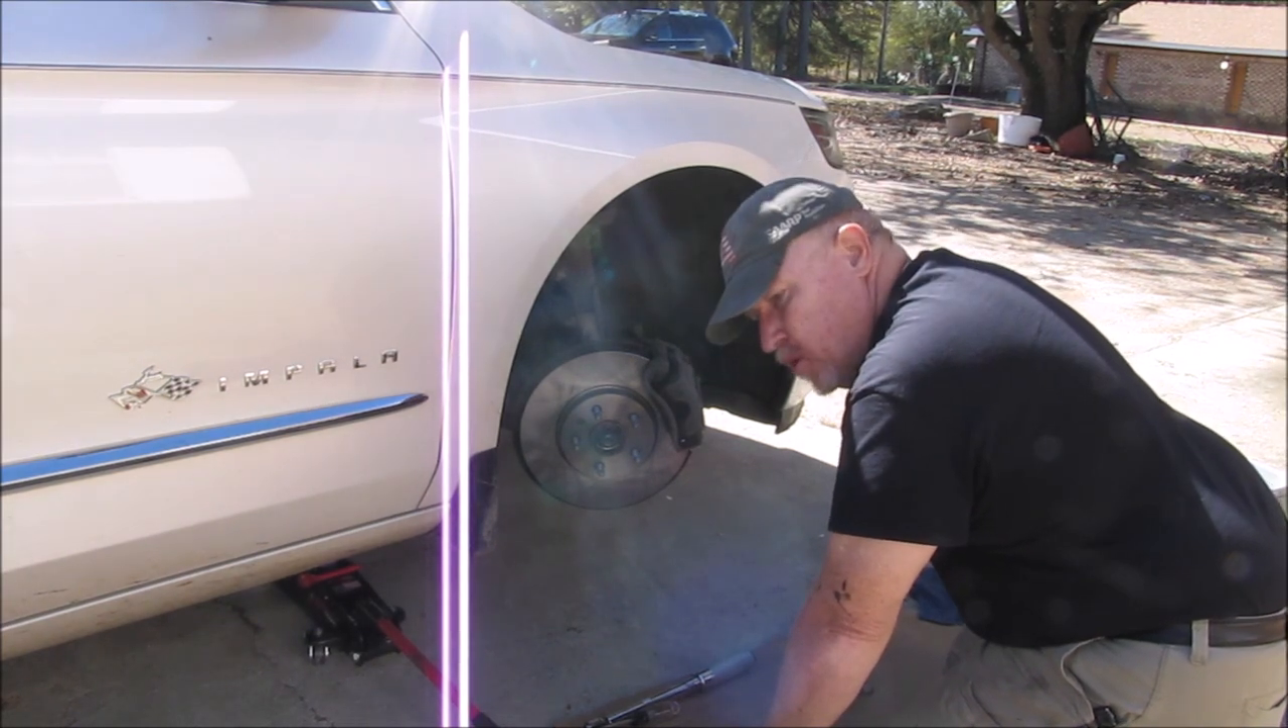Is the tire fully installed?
No.